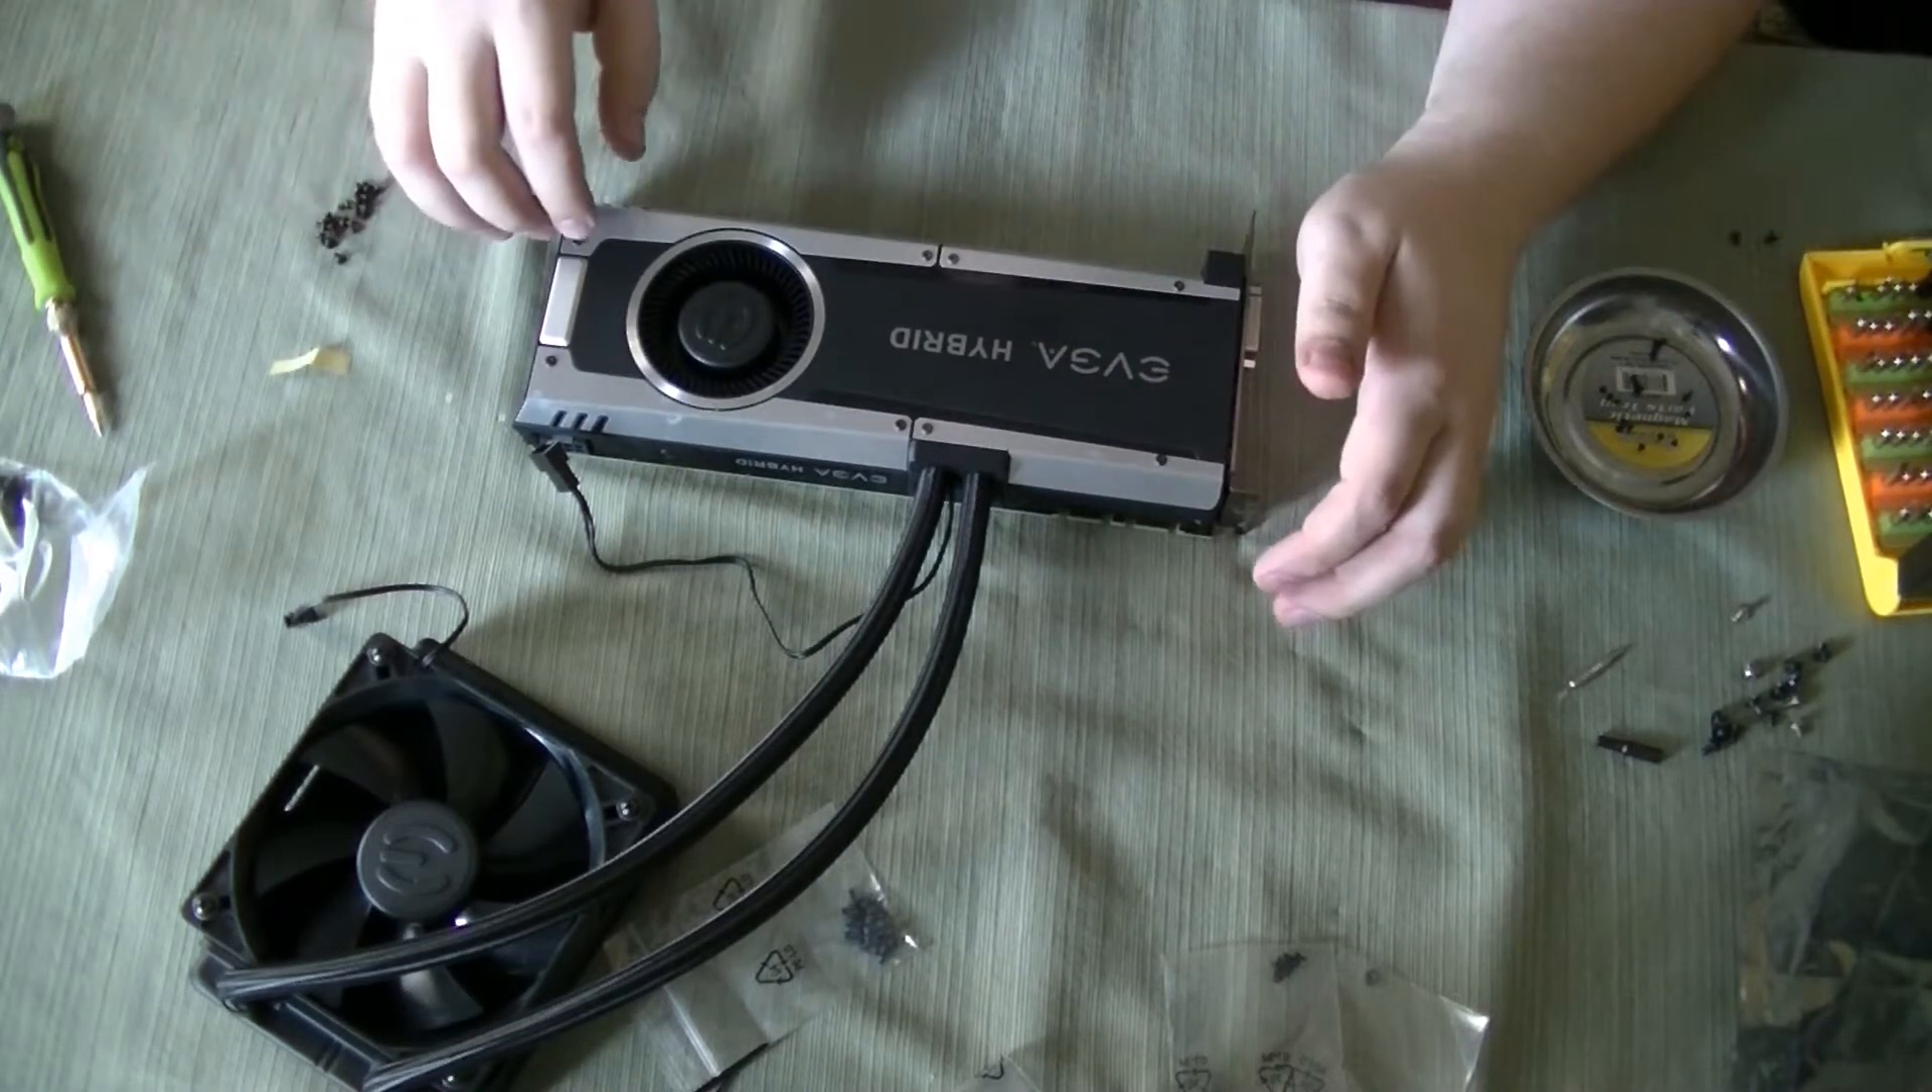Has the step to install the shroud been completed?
Yes.